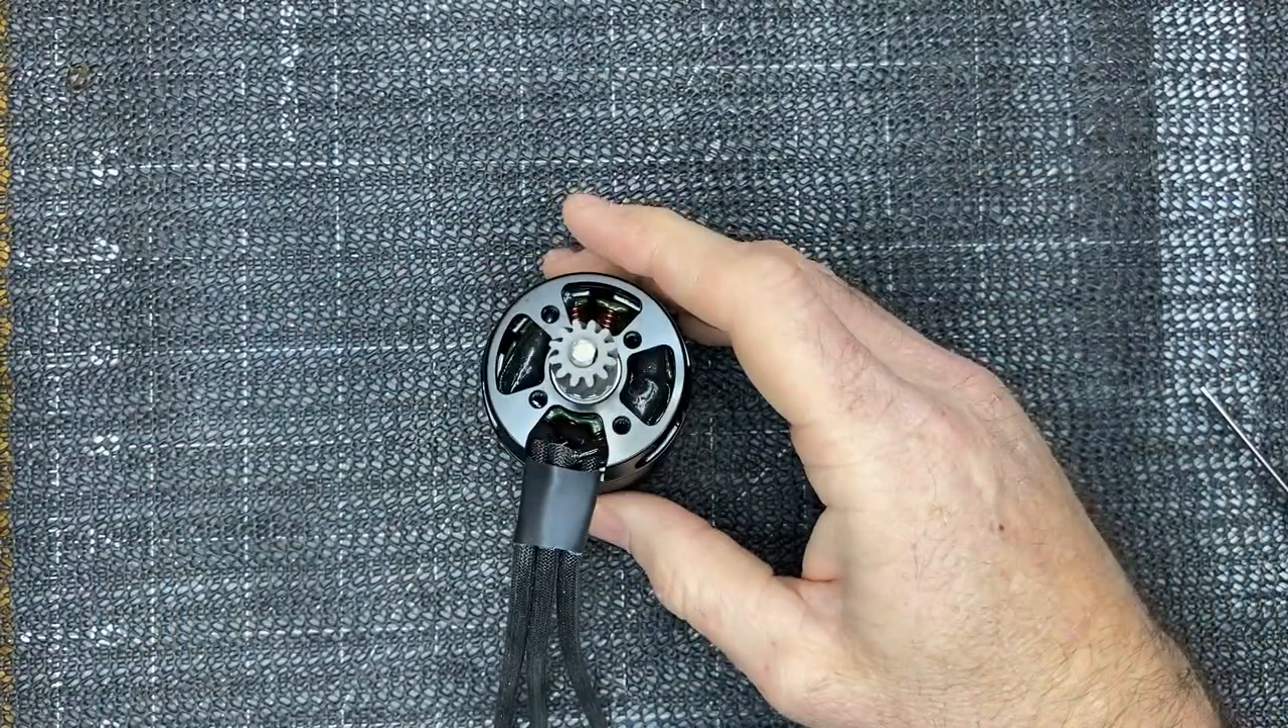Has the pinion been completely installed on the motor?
Yes.